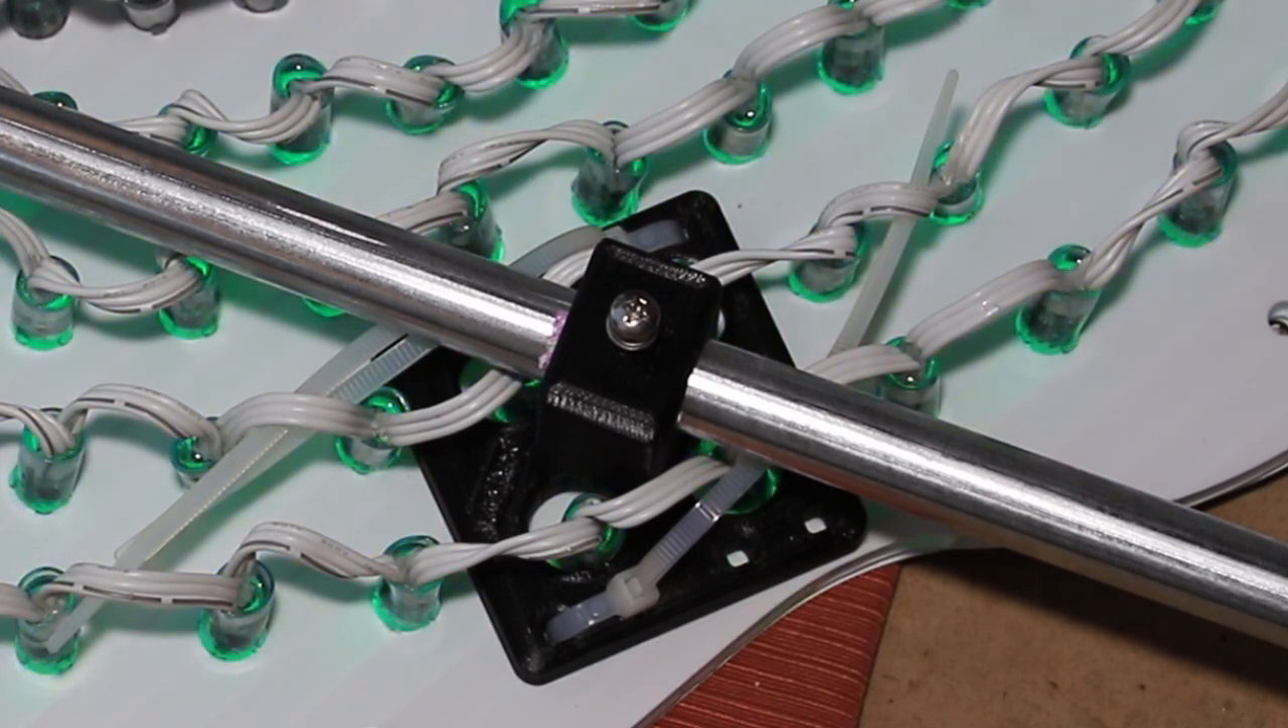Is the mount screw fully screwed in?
Yes.